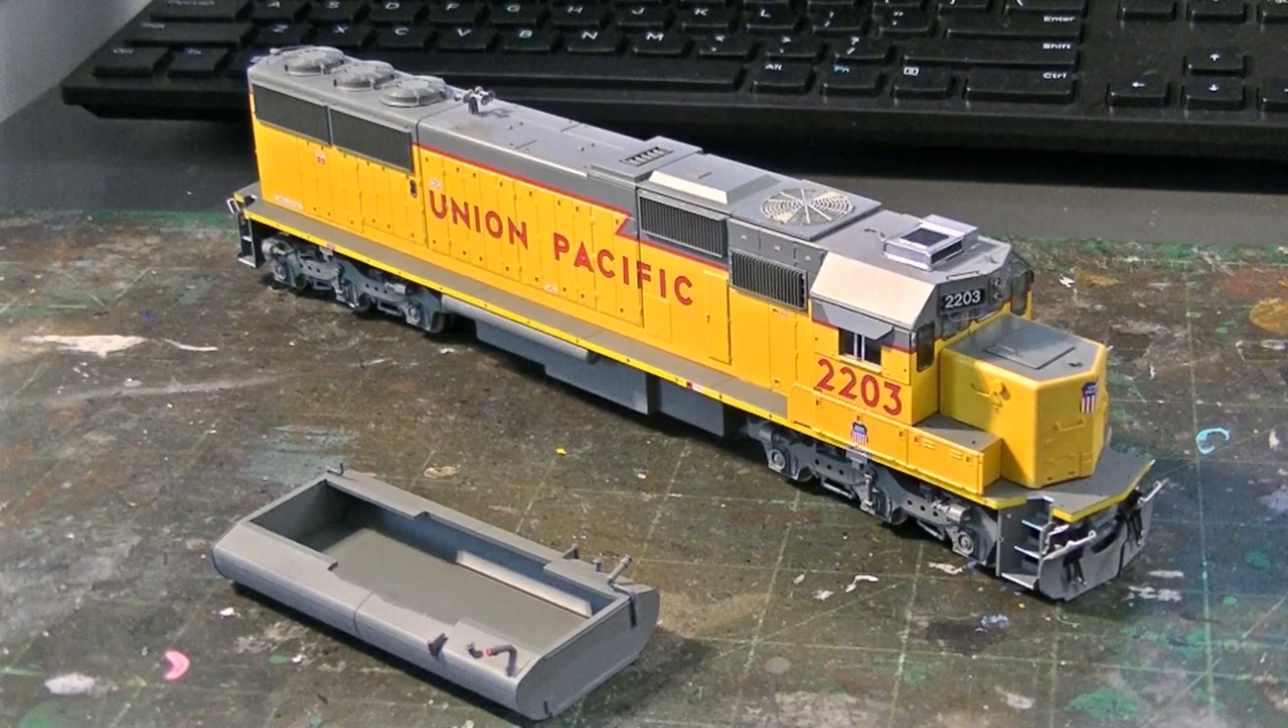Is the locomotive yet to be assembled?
Yes.